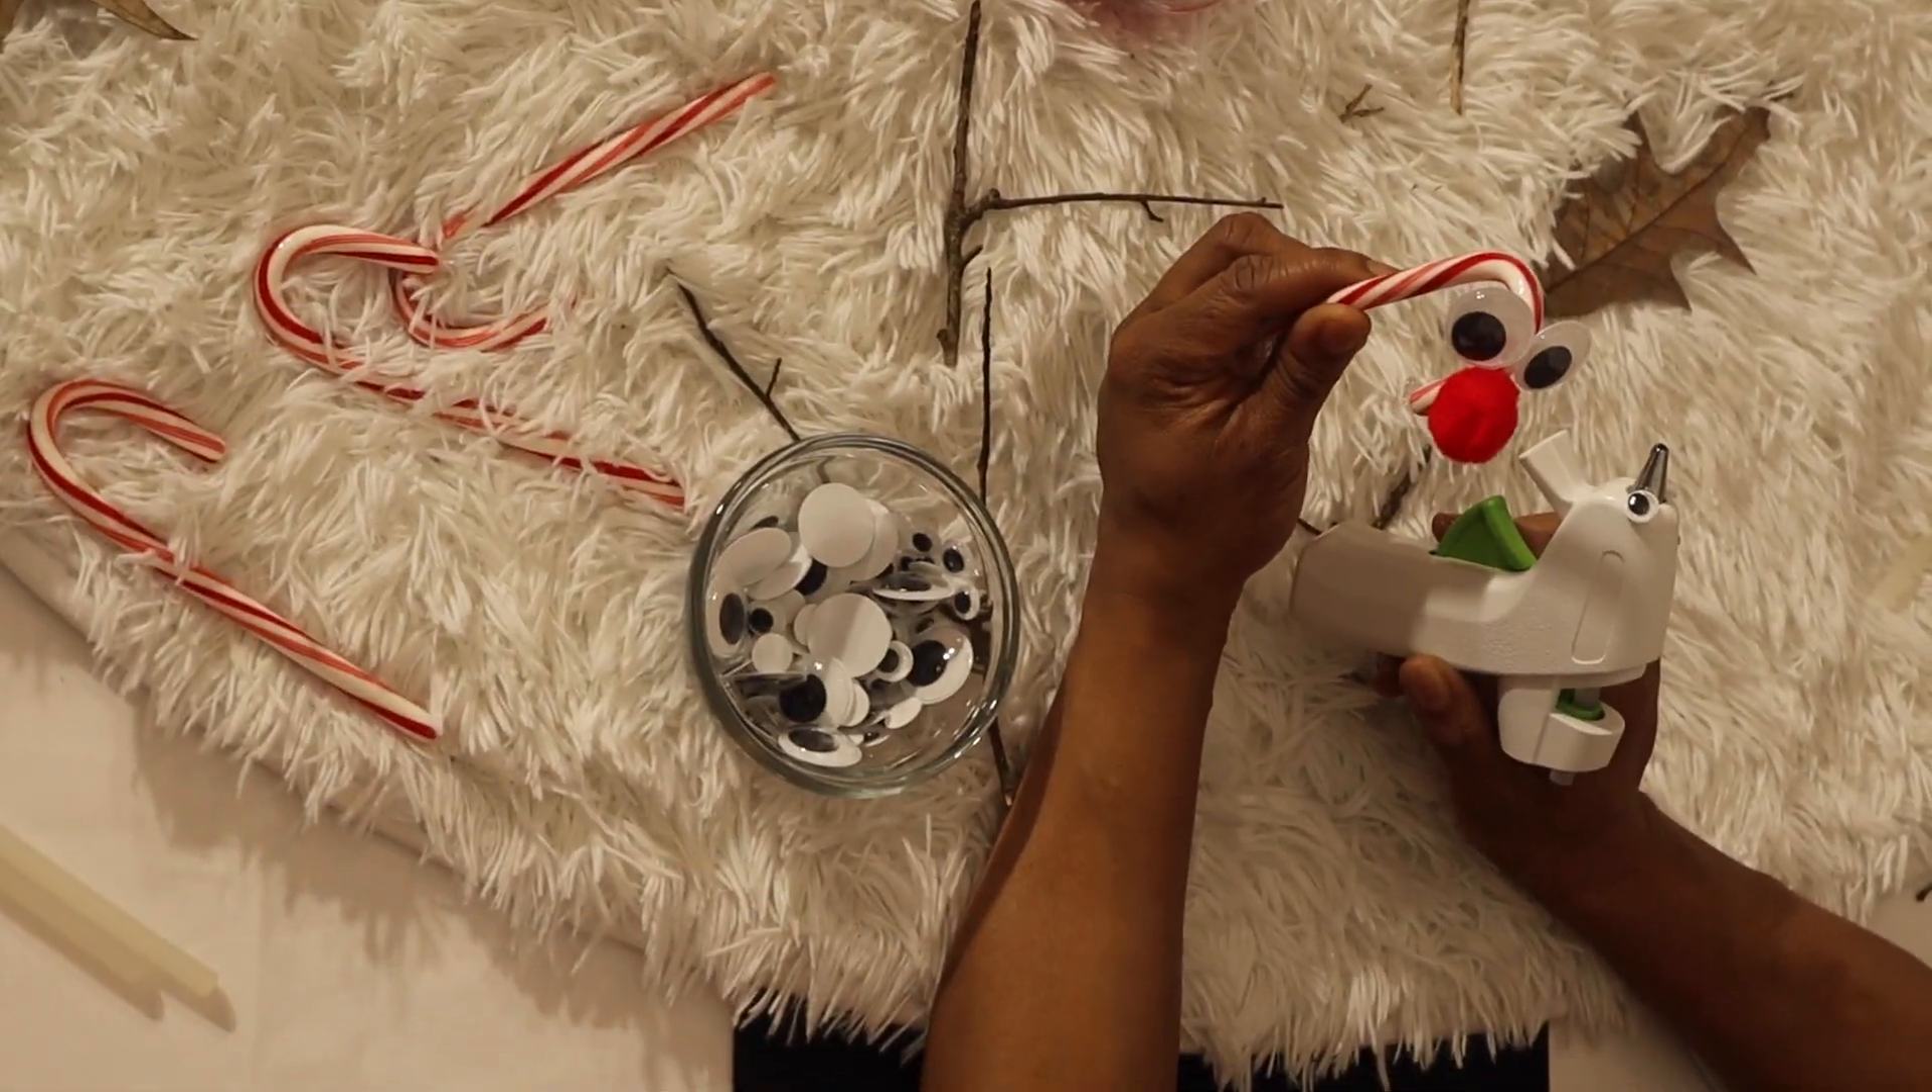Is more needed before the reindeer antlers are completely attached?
Yes.